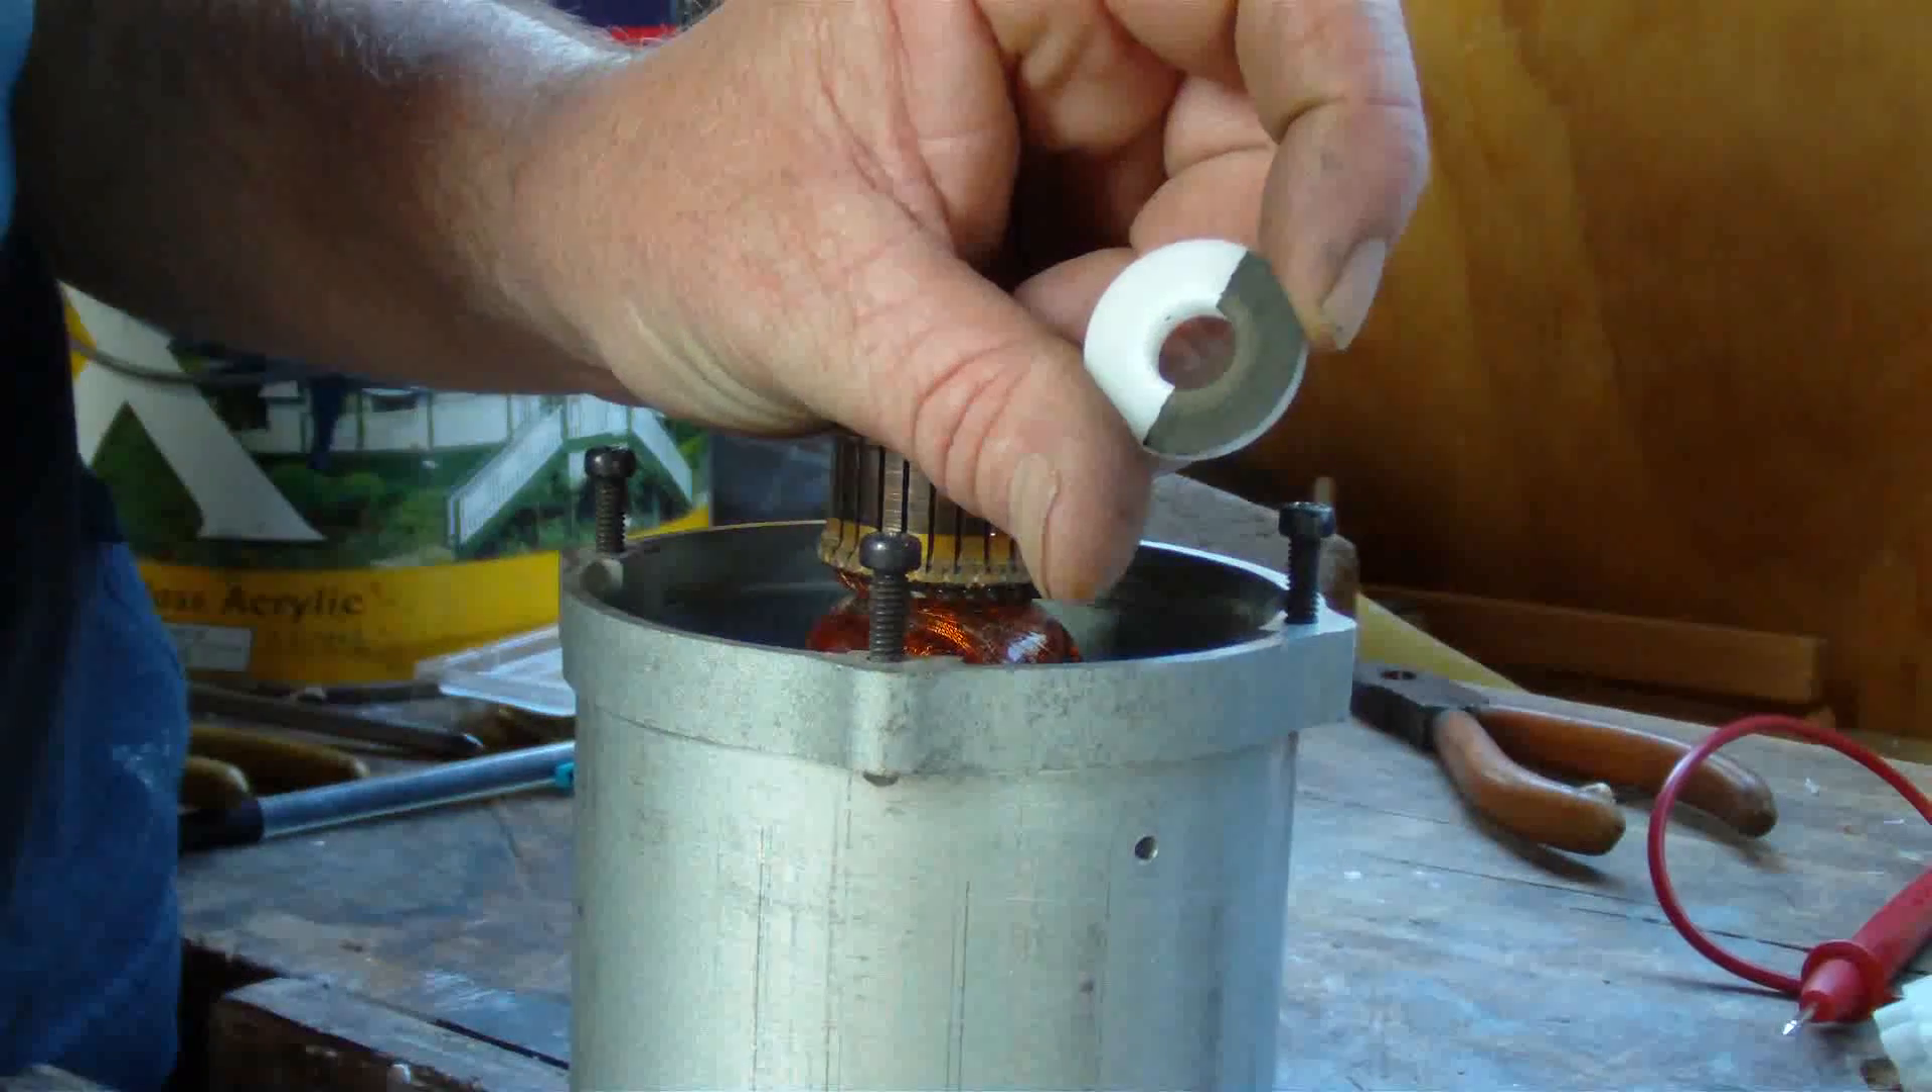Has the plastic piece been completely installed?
No.